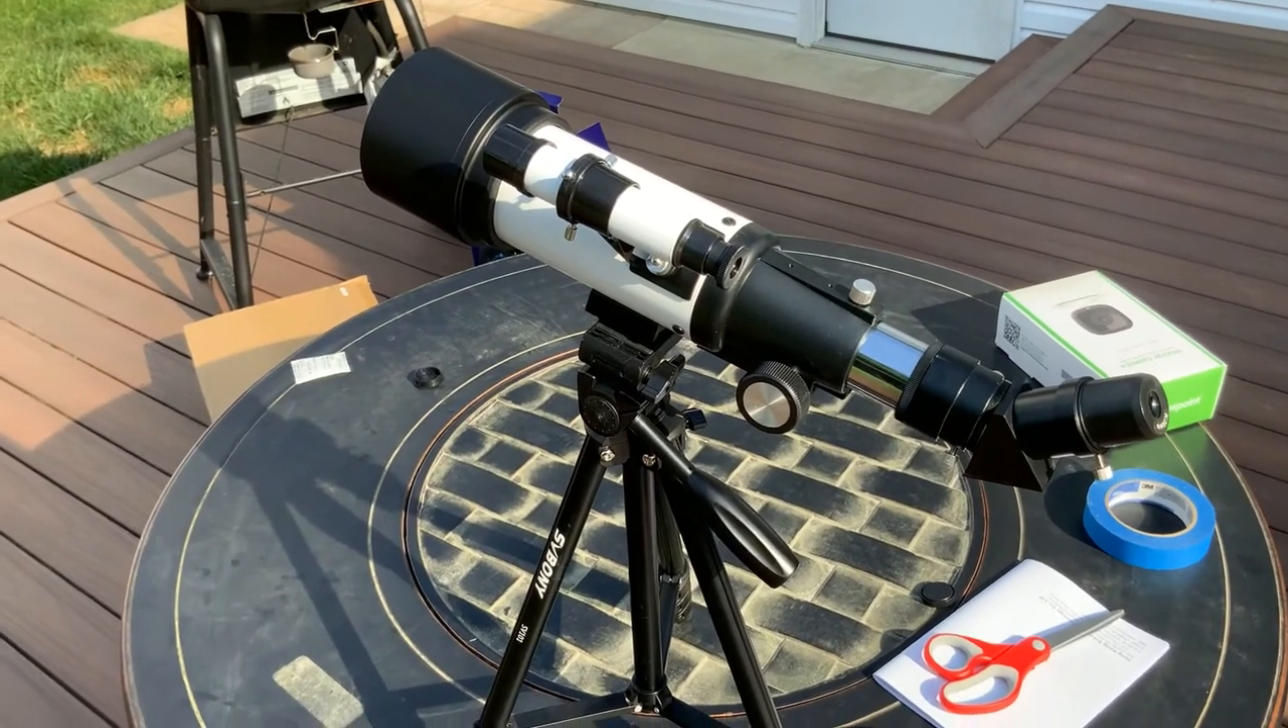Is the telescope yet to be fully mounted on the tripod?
No.